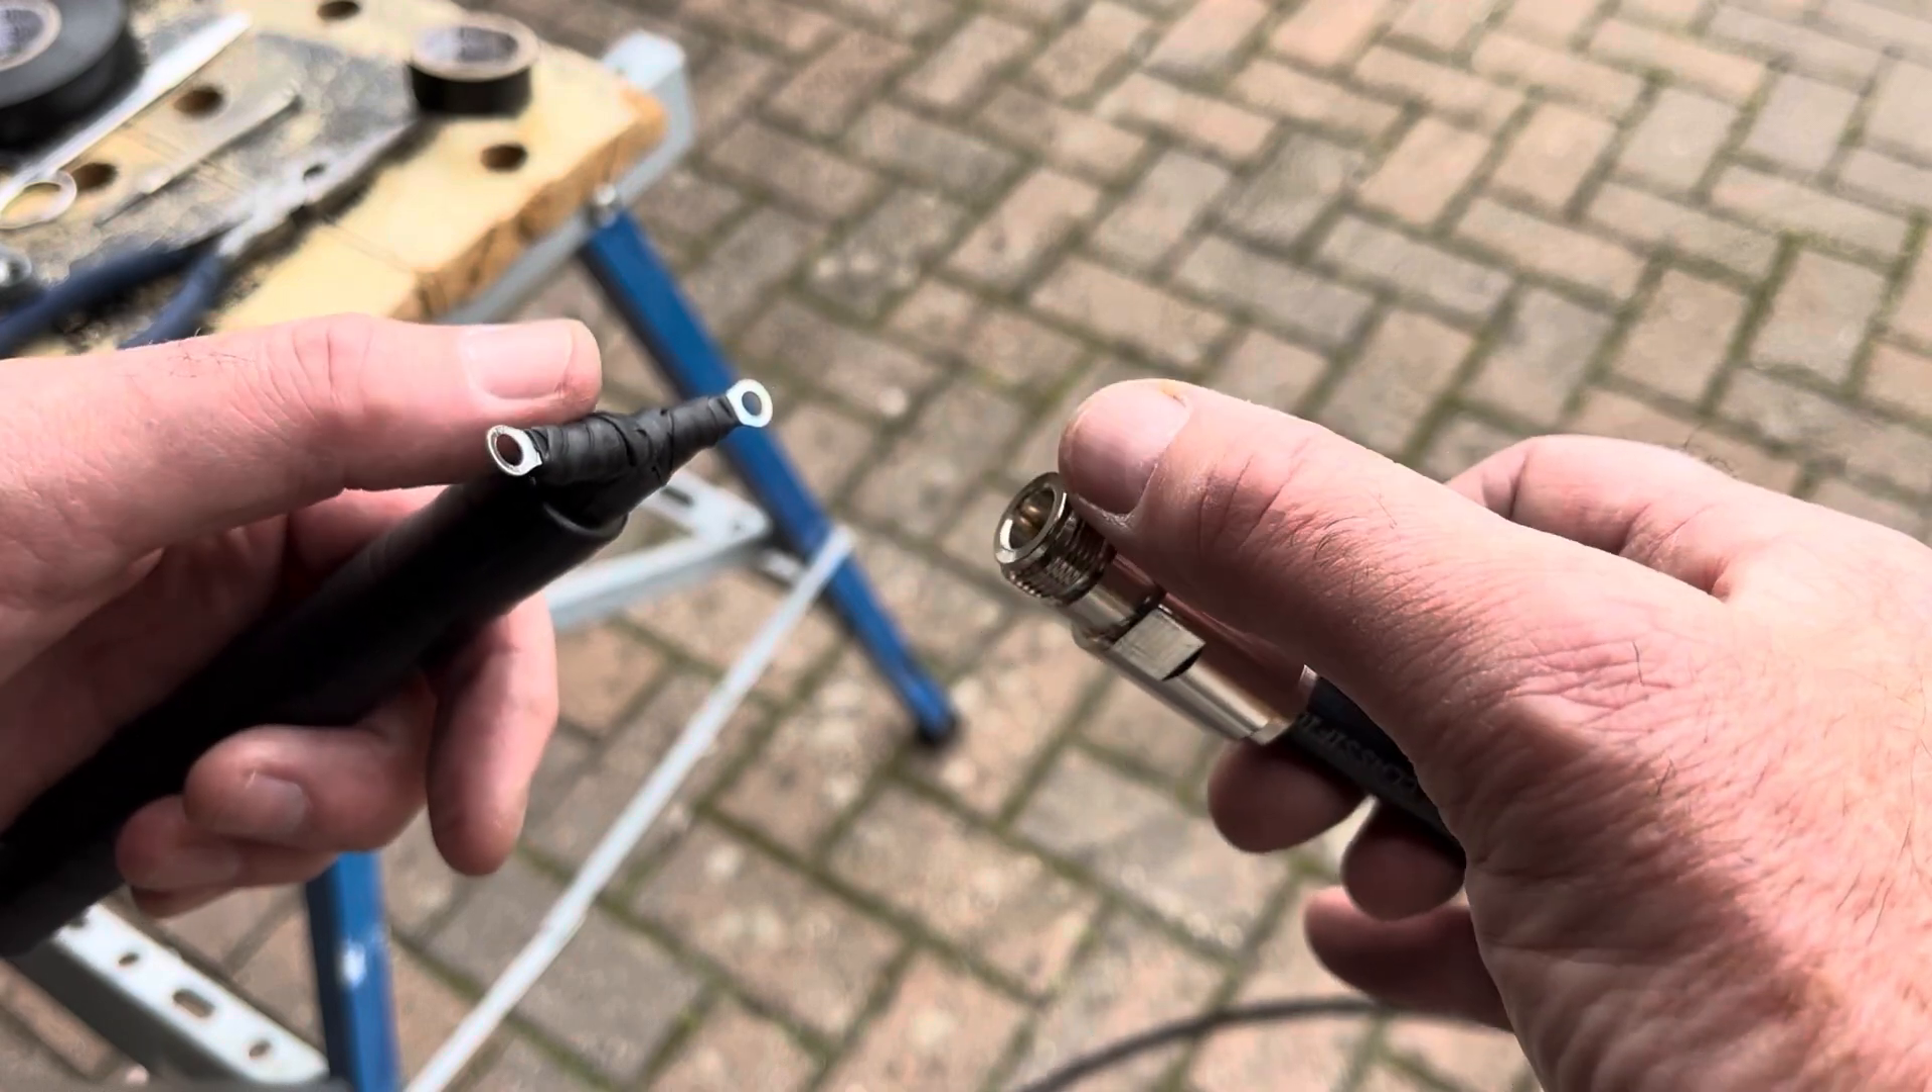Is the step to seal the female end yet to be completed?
Yes.